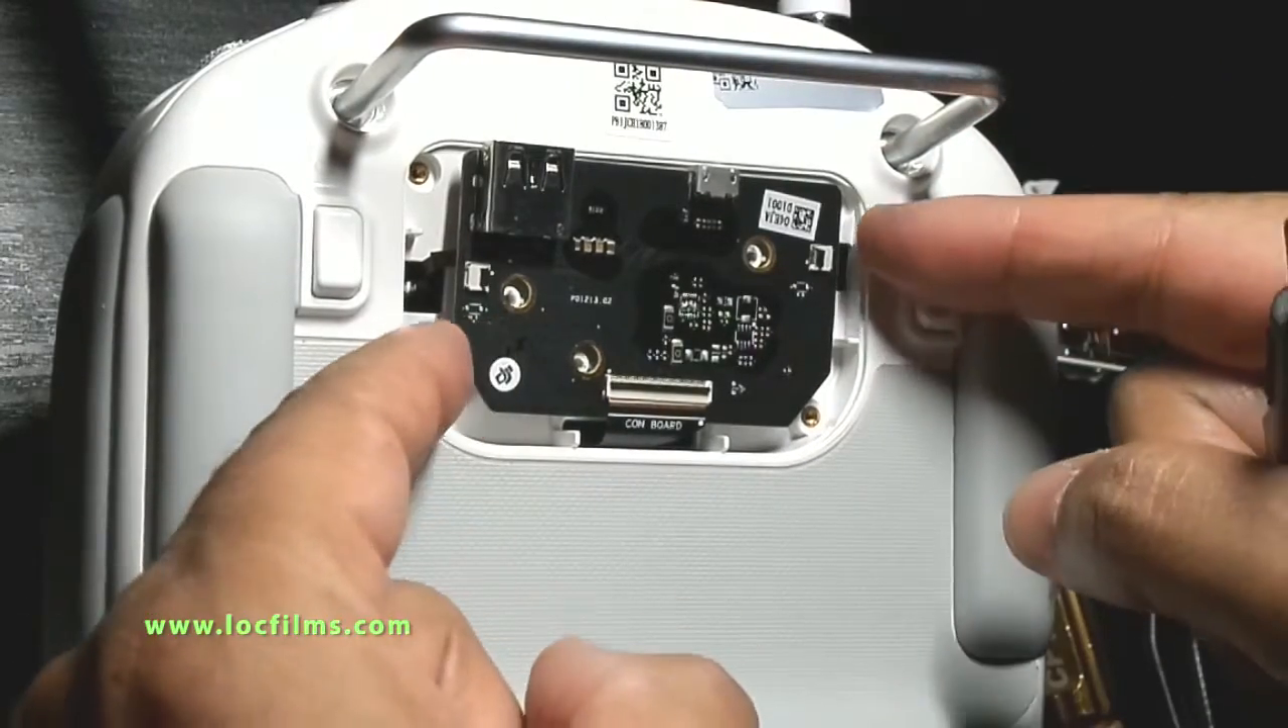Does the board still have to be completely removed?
Yes.